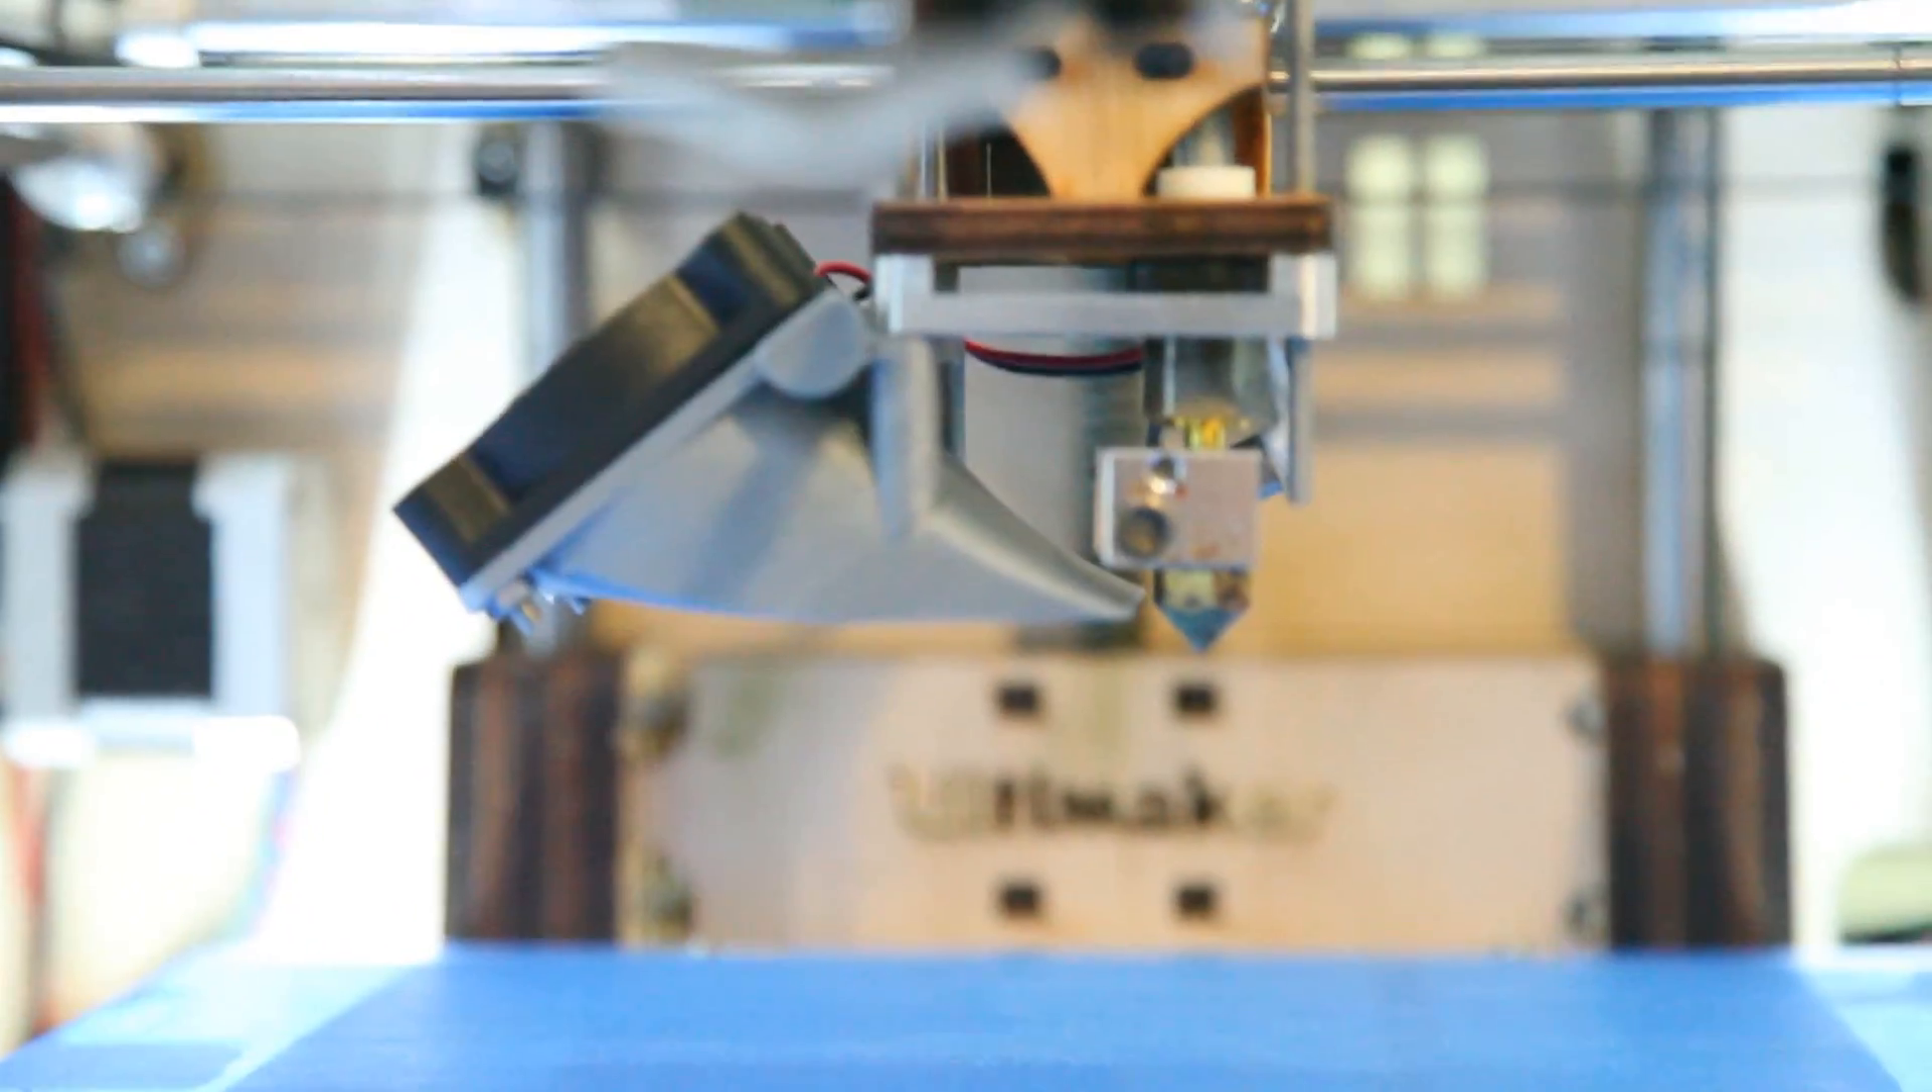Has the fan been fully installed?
Yes.